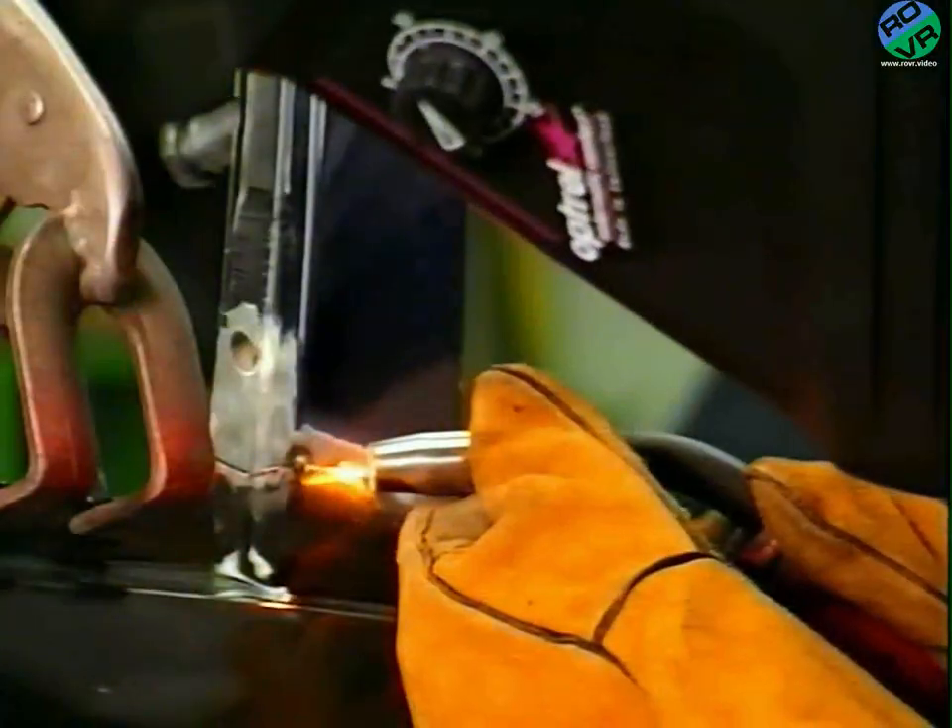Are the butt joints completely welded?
No.